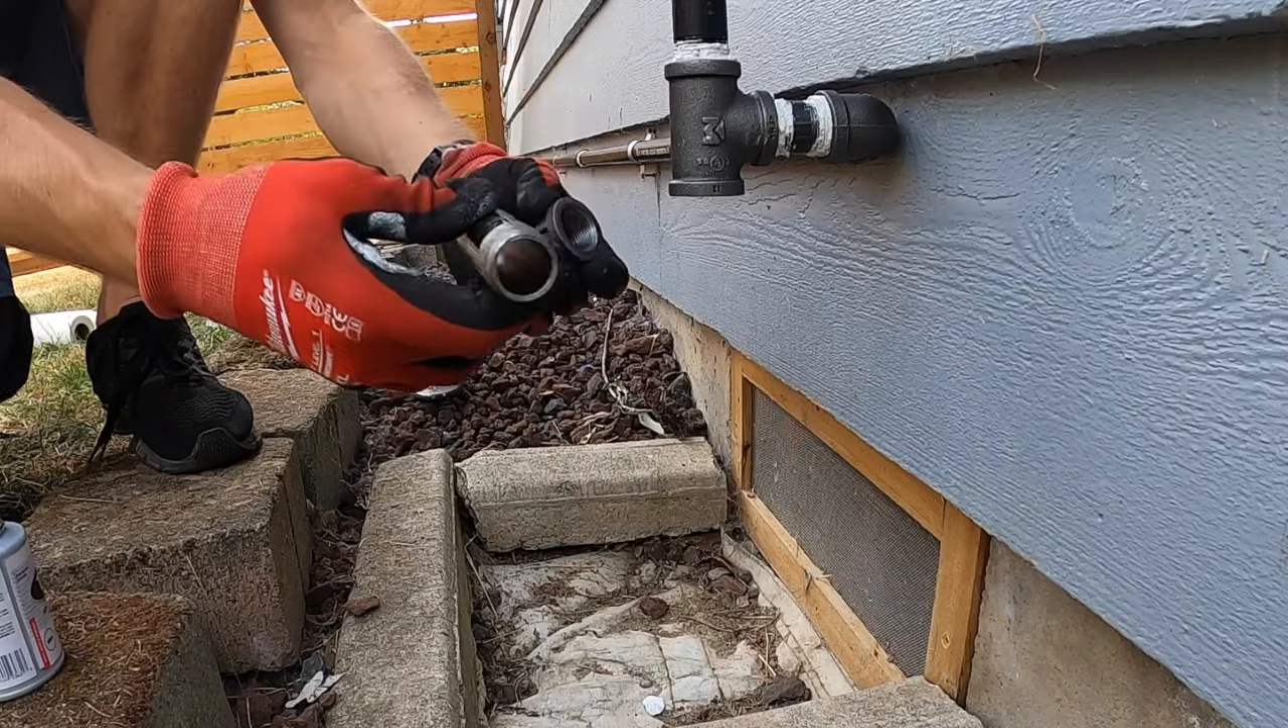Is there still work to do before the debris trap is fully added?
Yes.